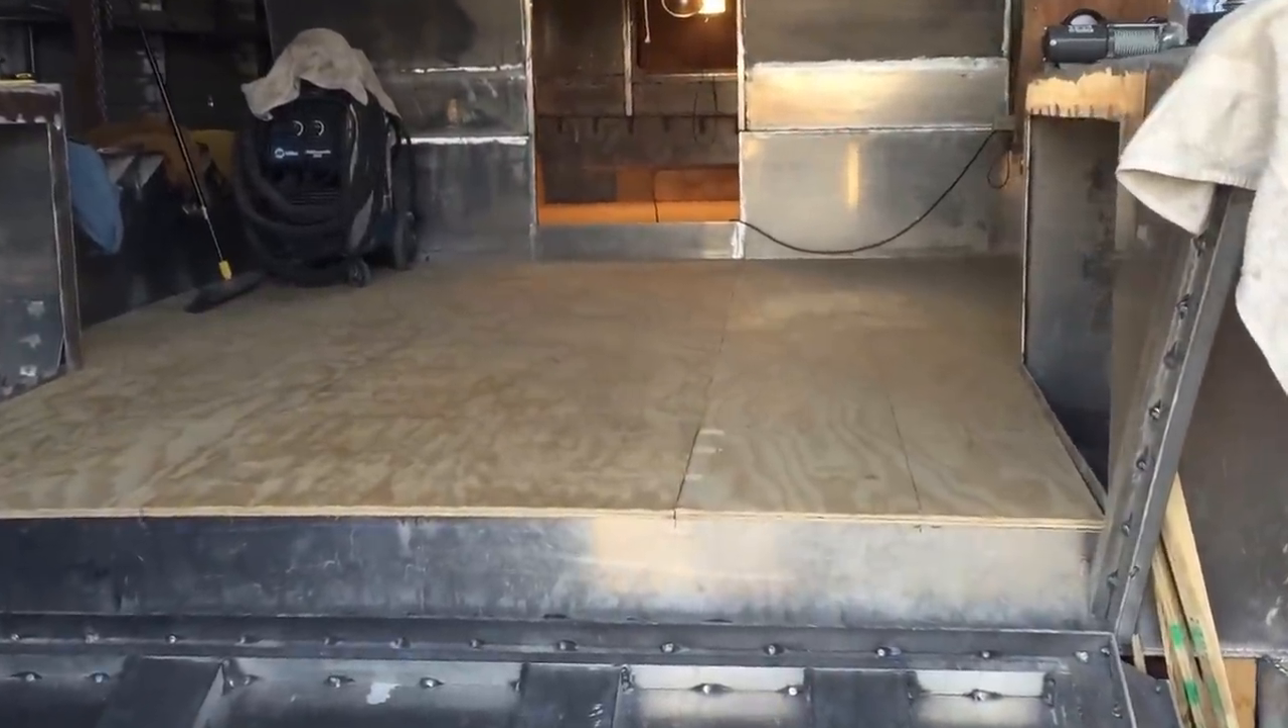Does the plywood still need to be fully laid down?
No.